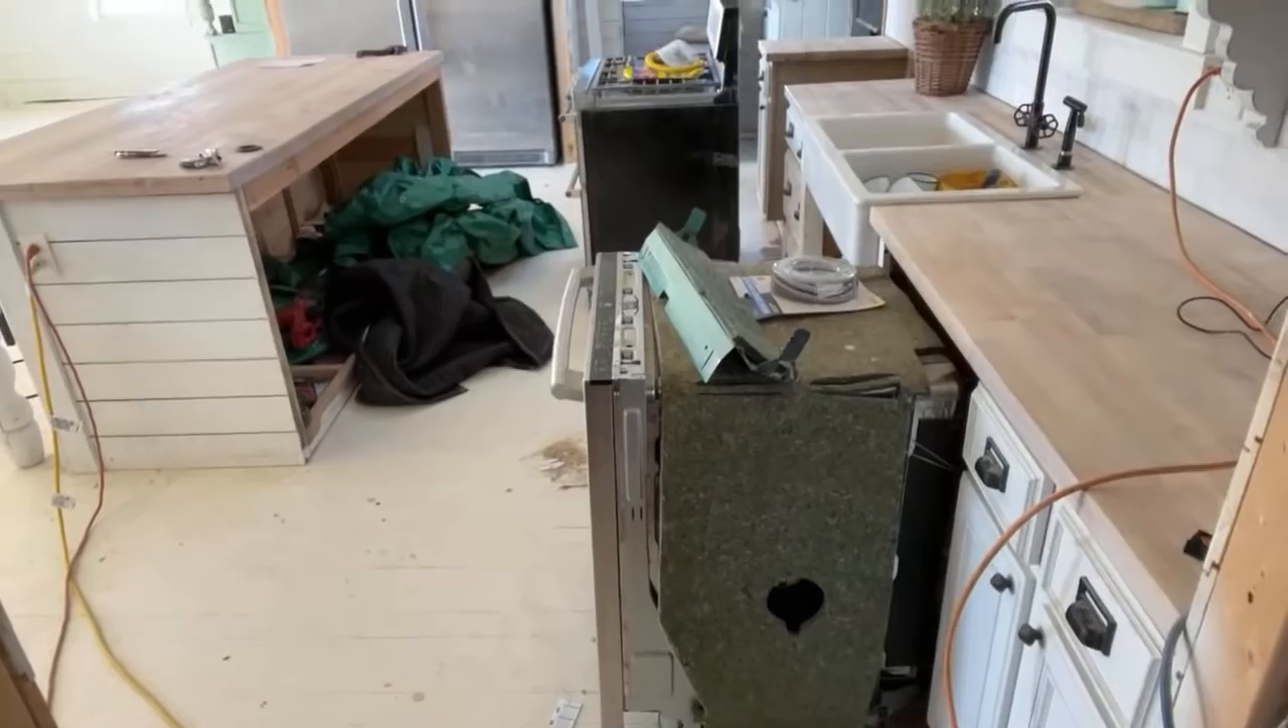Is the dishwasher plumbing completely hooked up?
No.